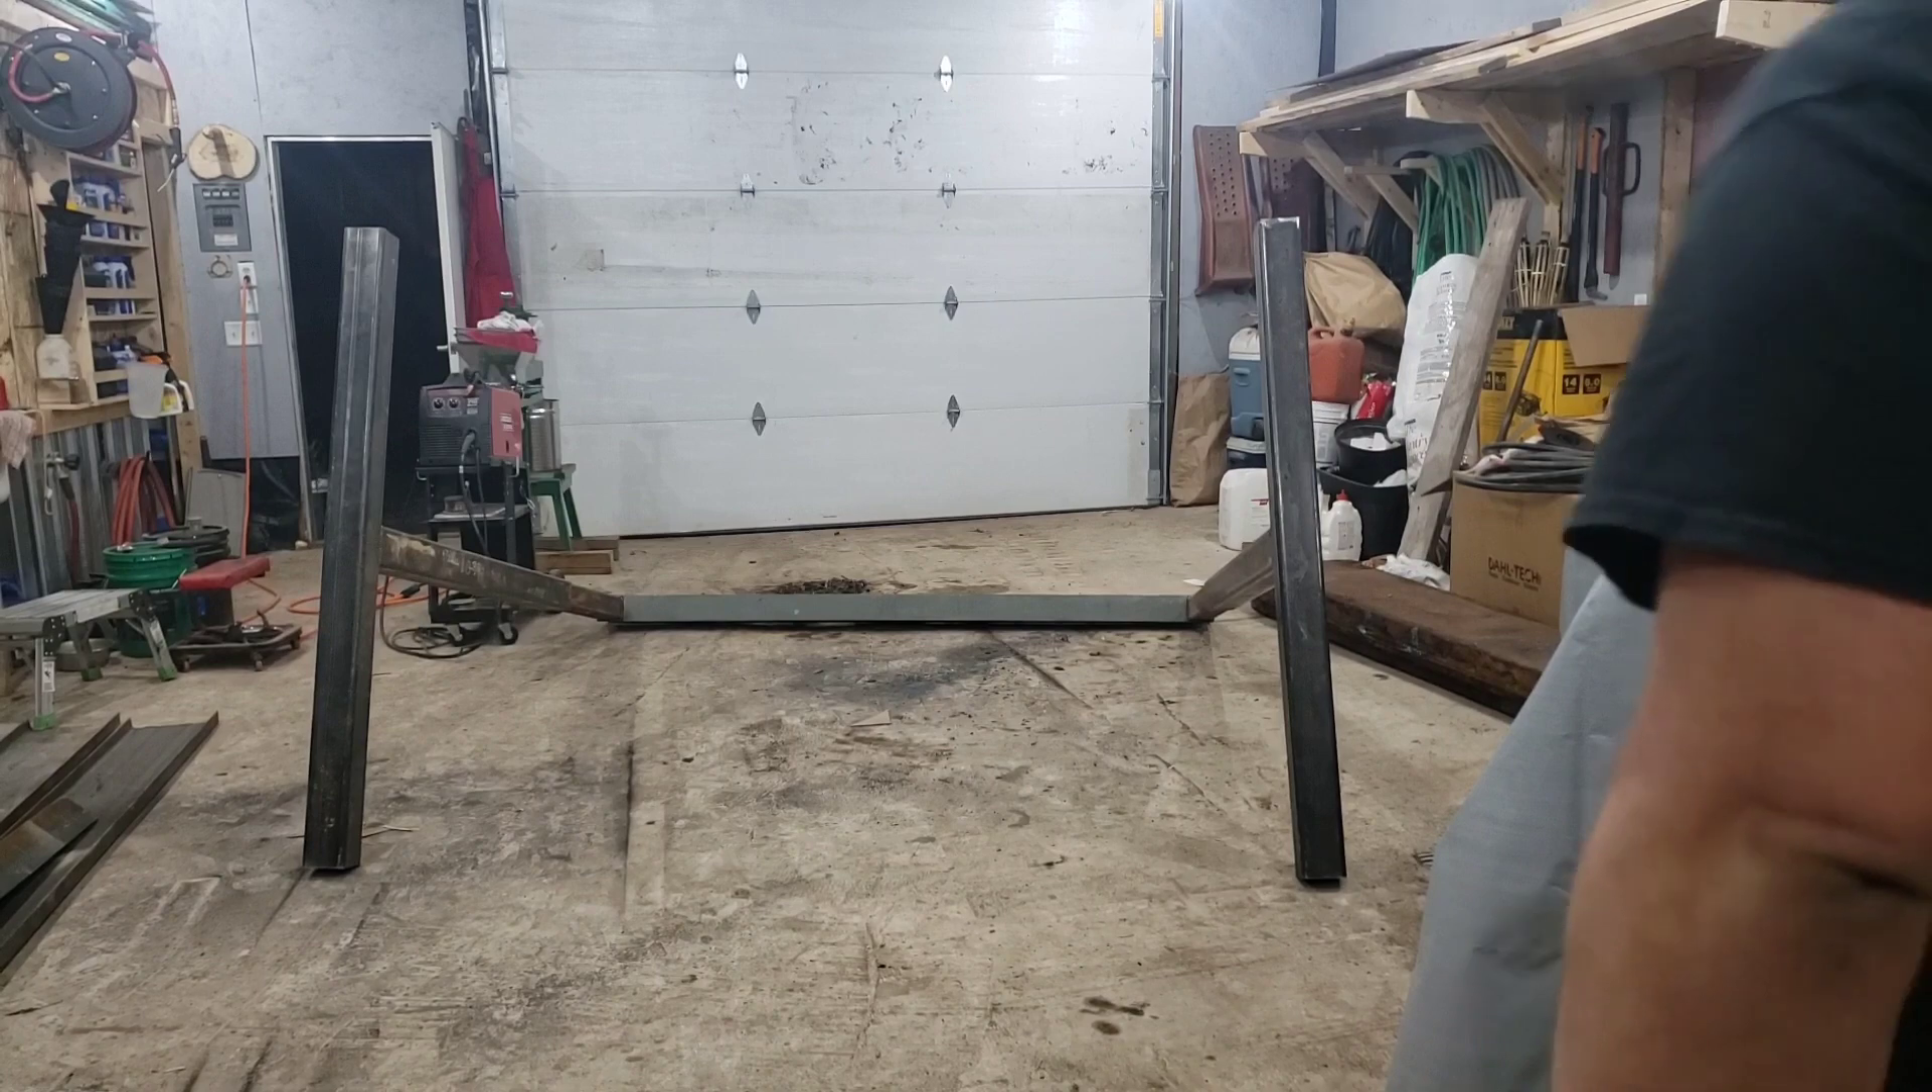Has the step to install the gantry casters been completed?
No.